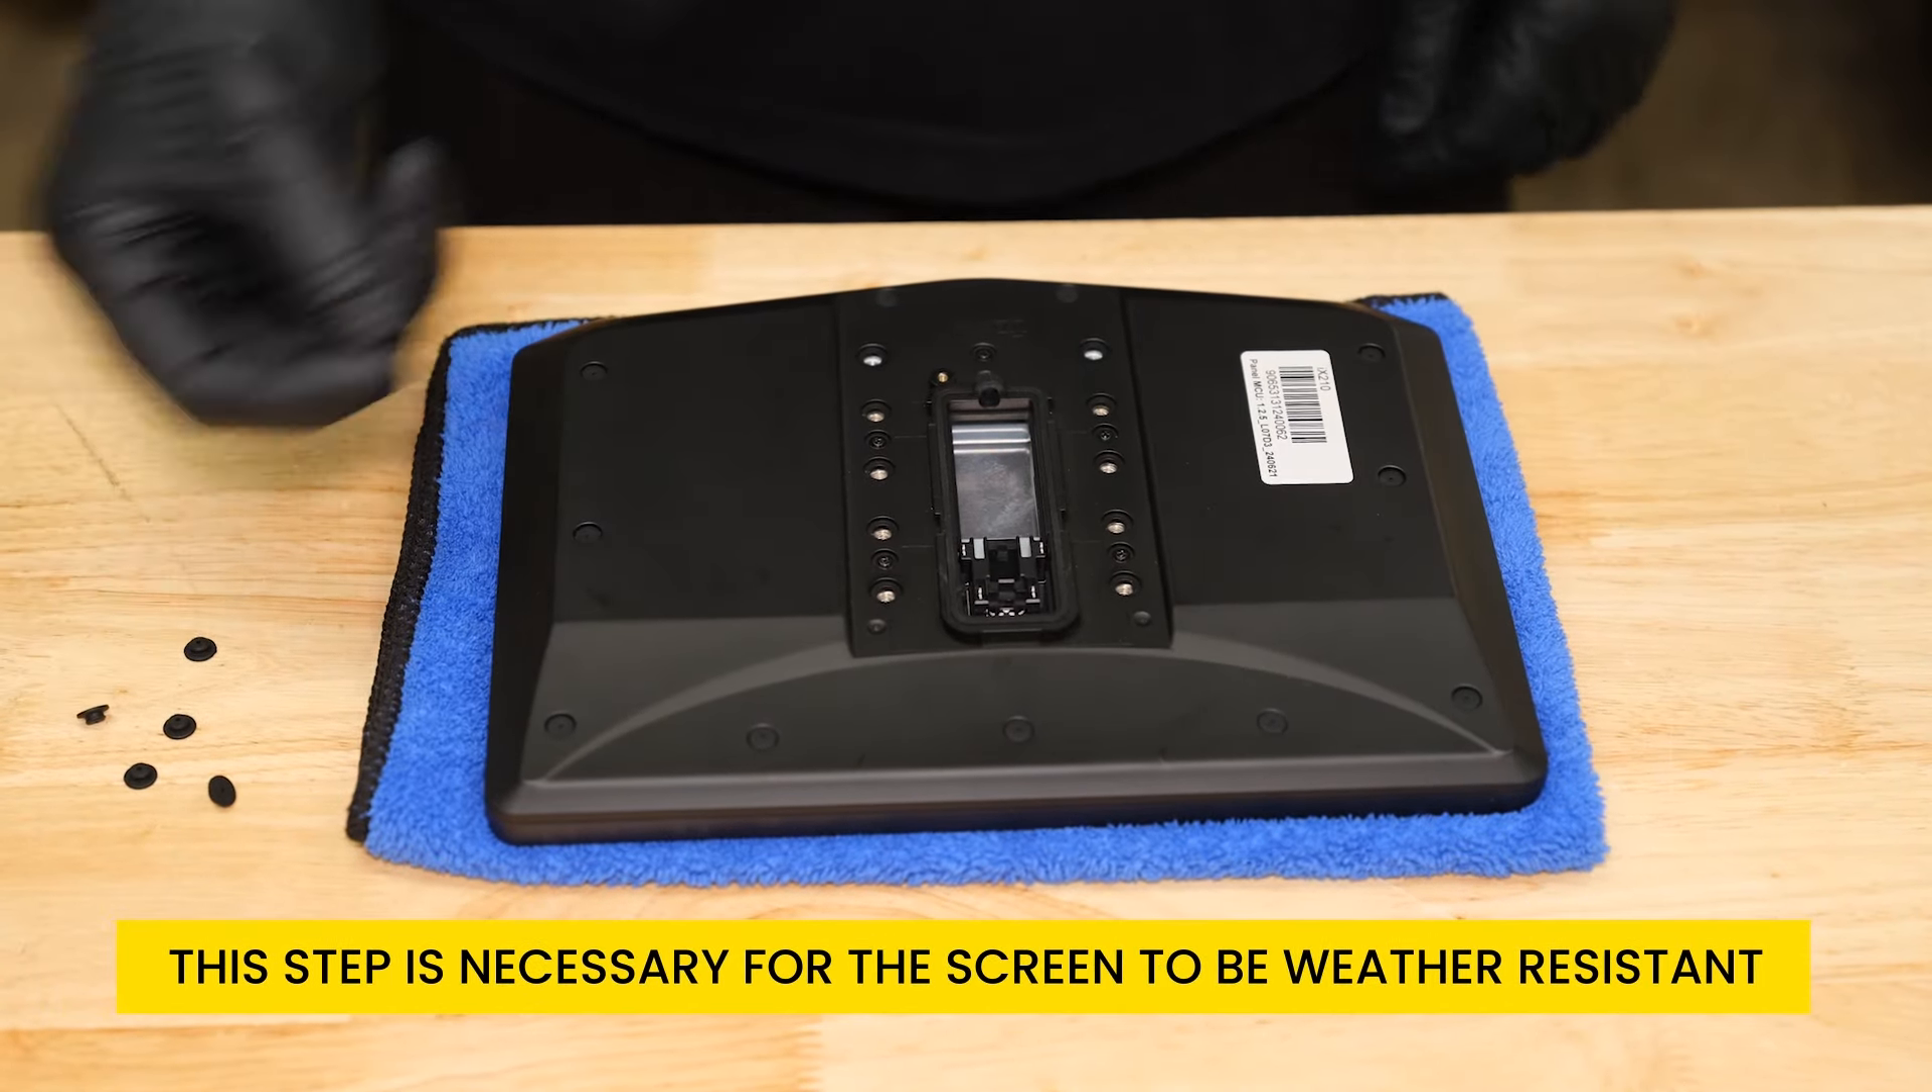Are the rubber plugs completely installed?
No.